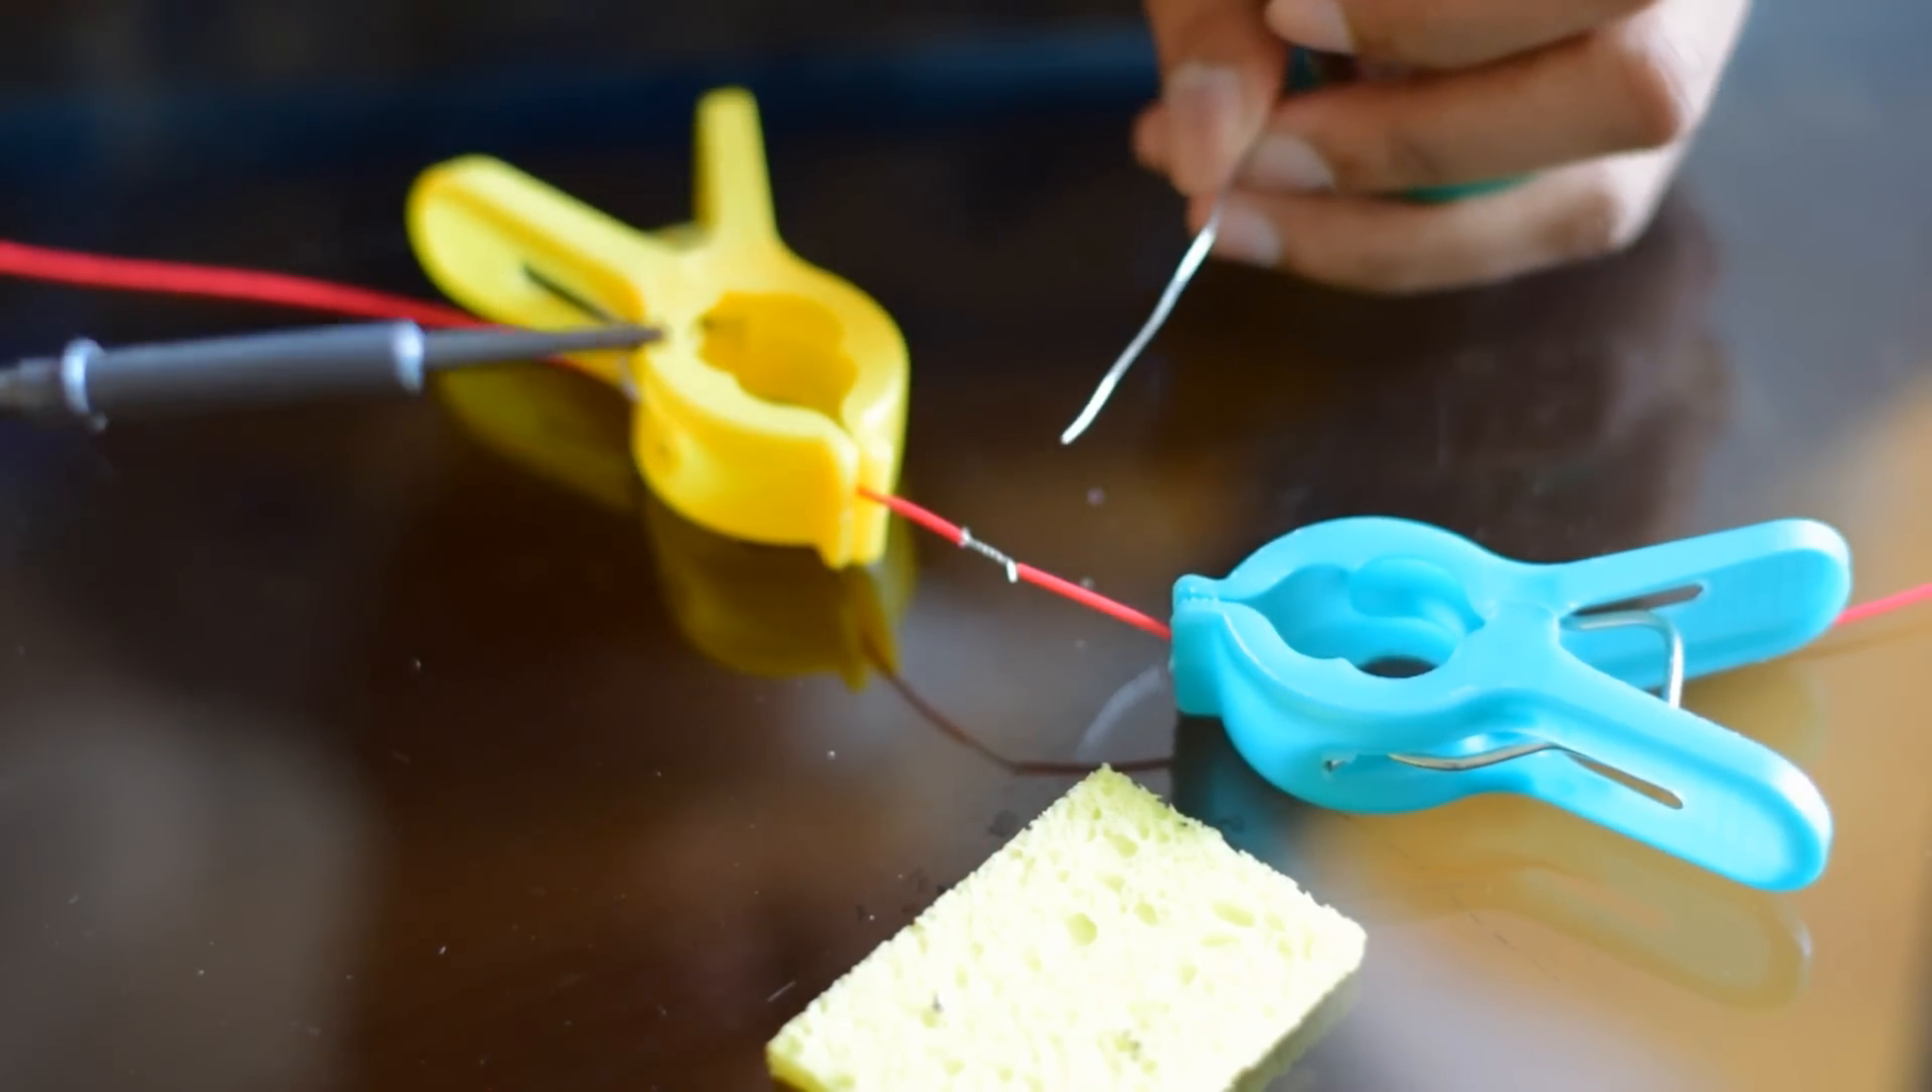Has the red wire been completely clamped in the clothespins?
Yes.